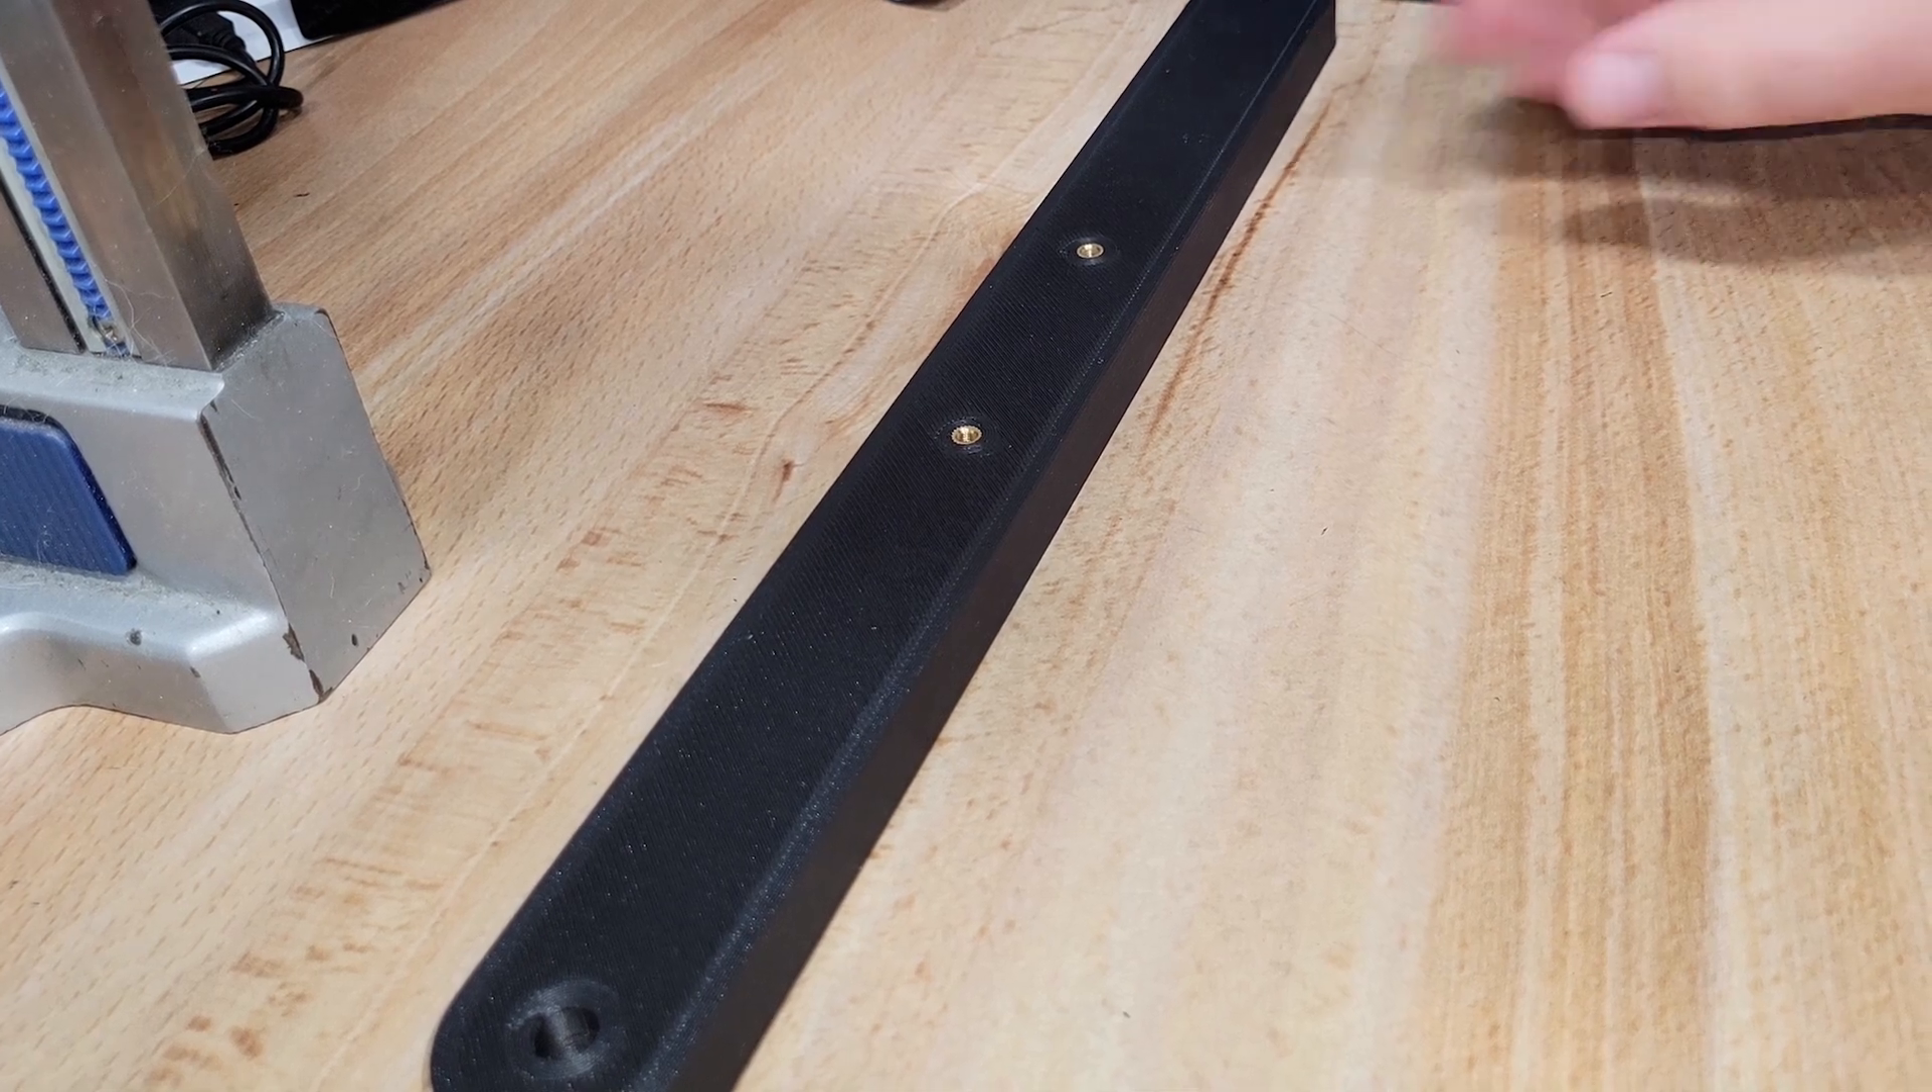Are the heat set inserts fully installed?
Yes.